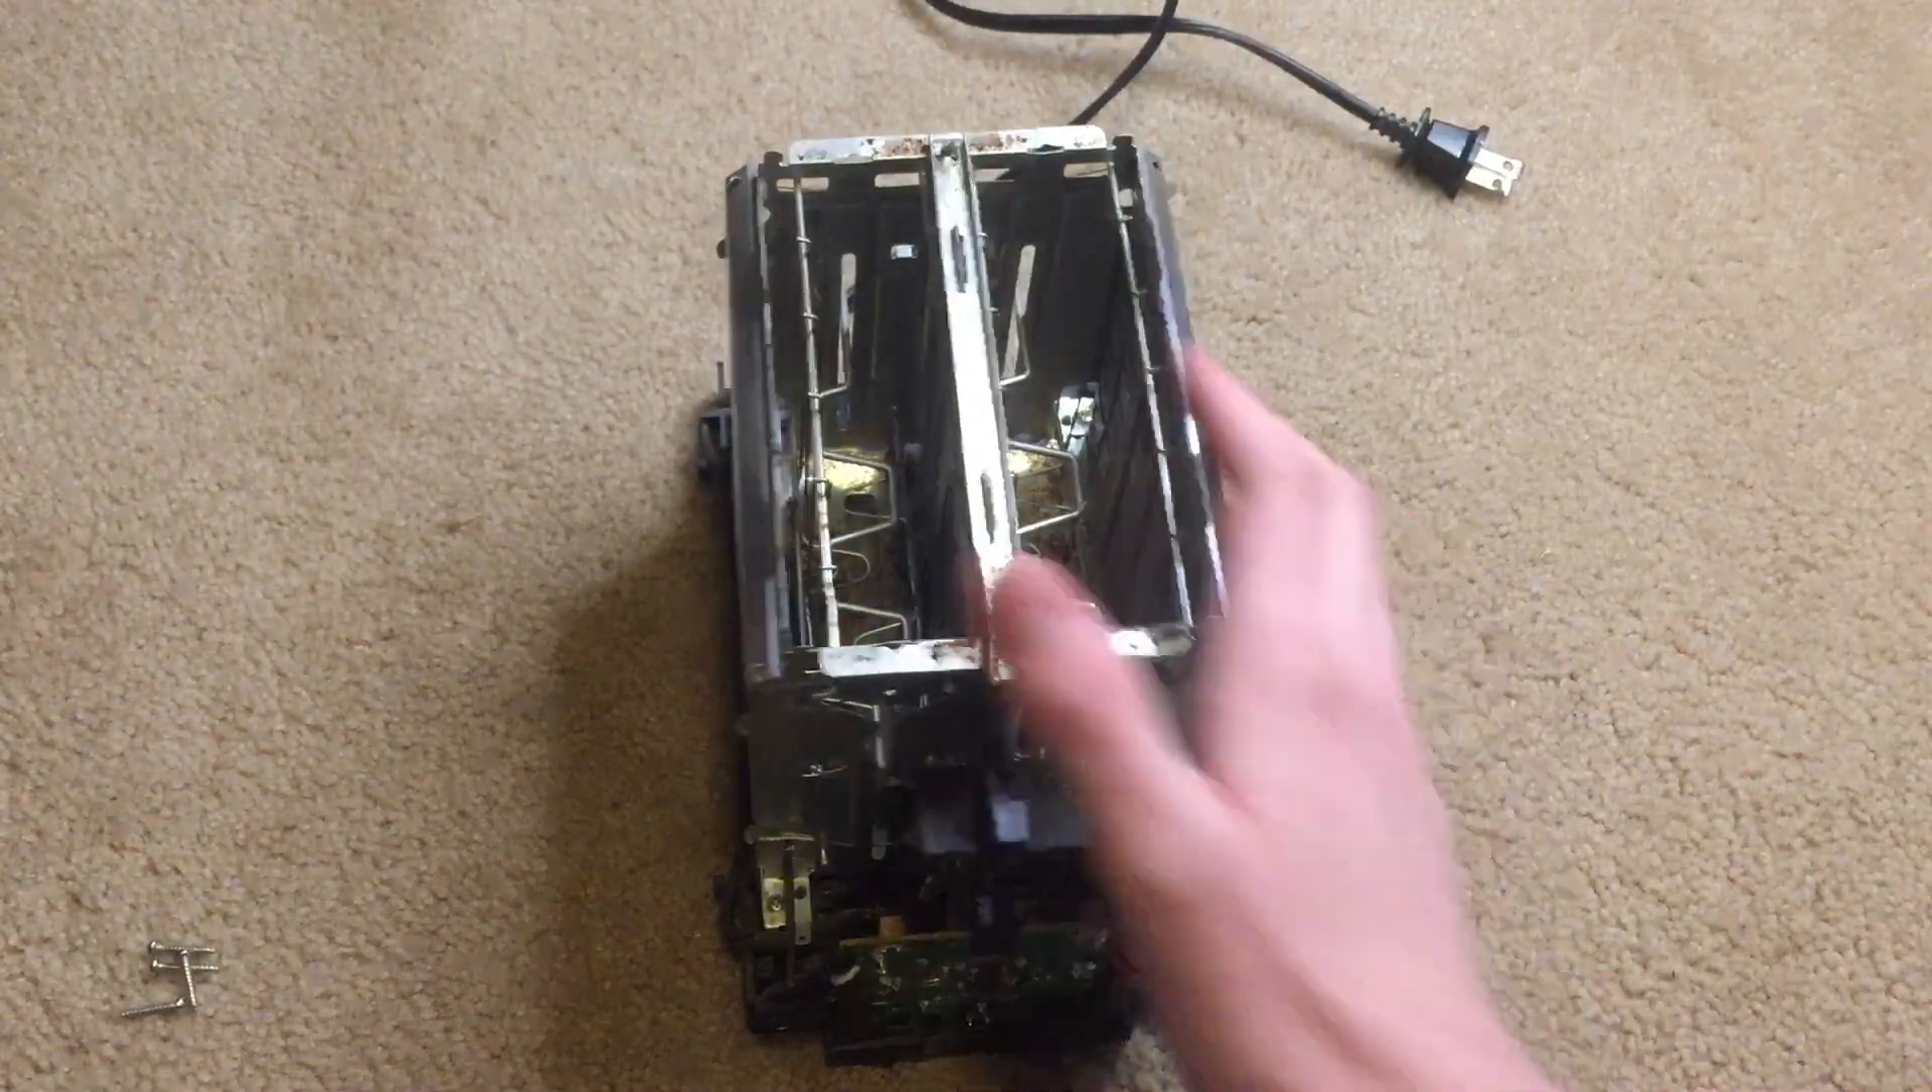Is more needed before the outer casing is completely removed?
No.